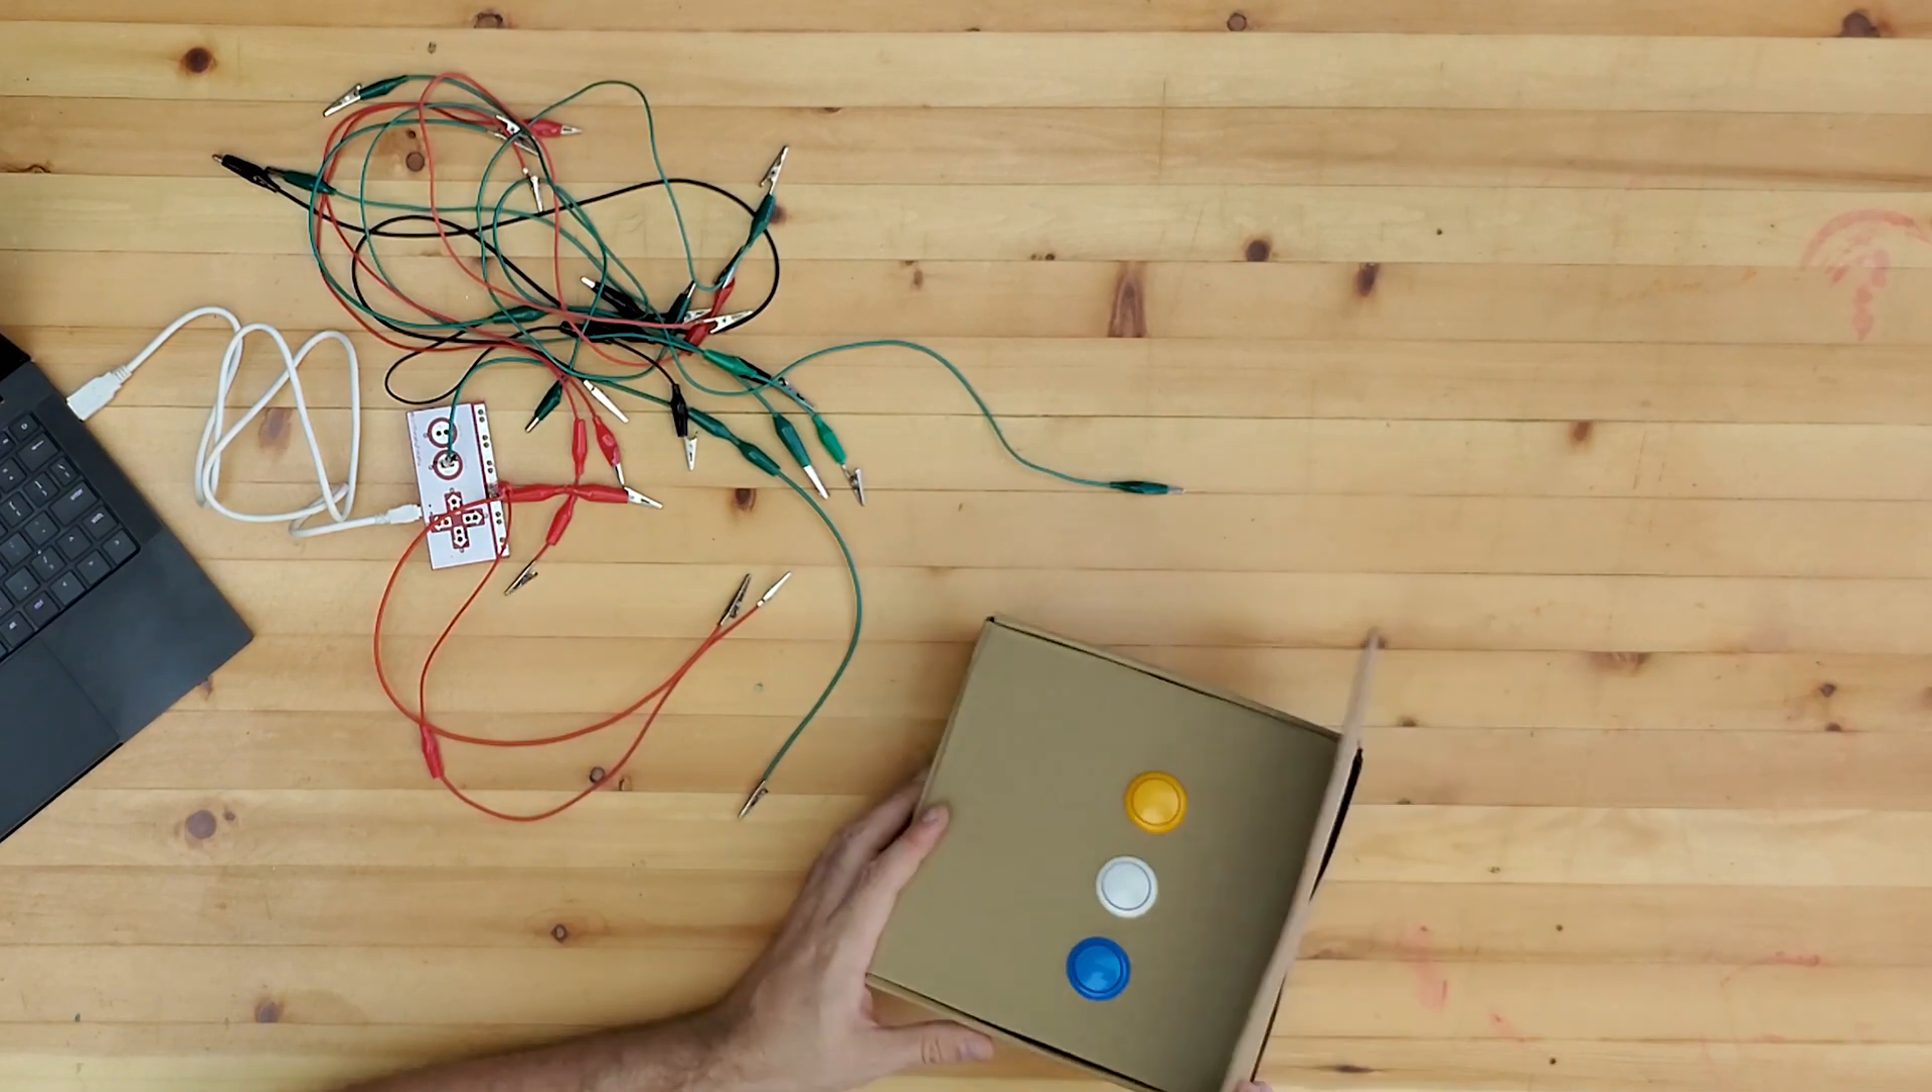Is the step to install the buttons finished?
Yes.